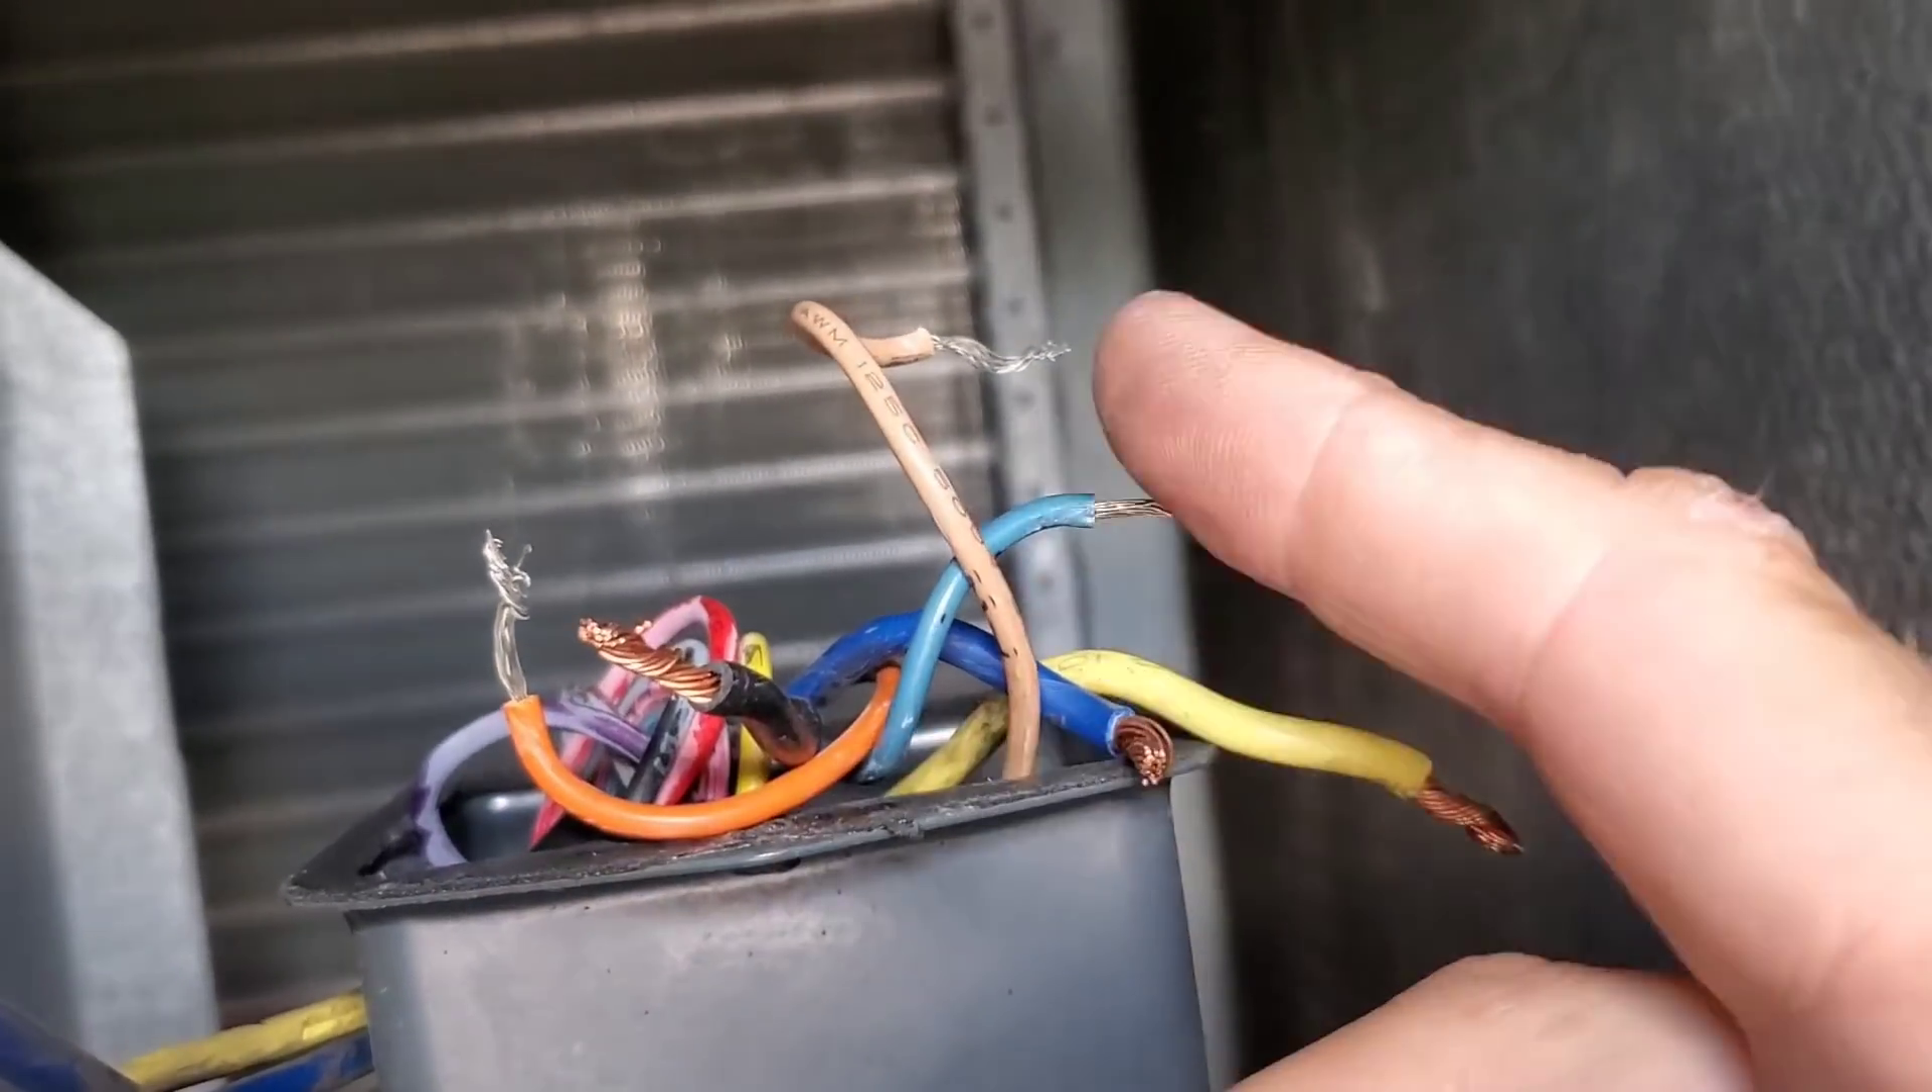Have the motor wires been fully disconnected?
Yes.